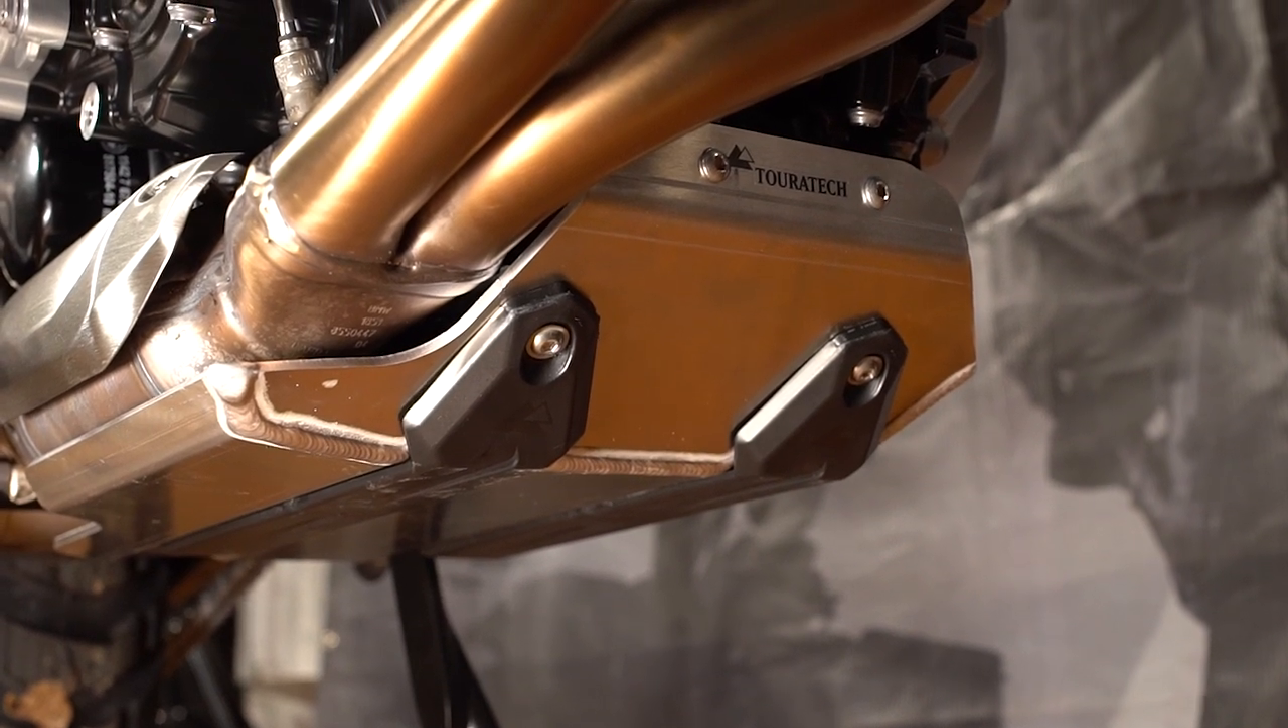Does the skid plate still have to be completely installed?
No.